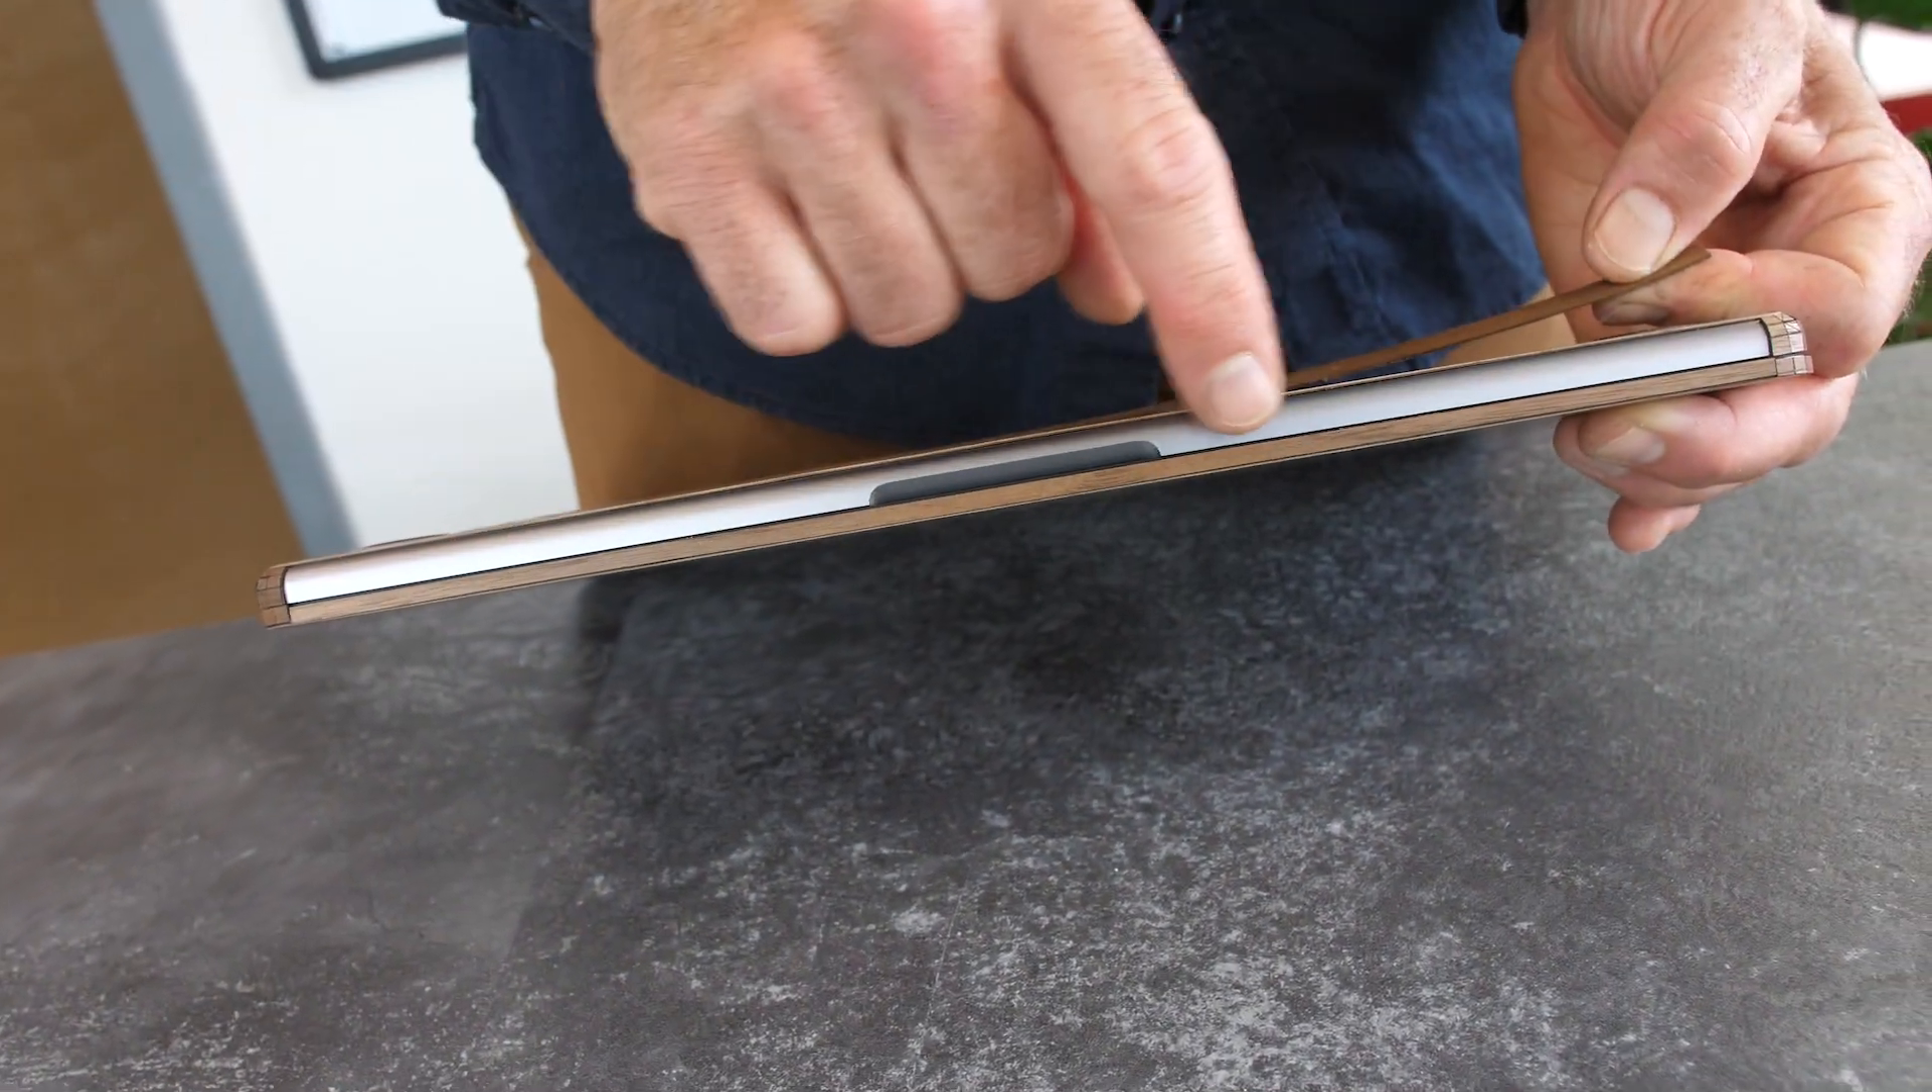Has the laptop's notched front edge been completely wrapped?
No.